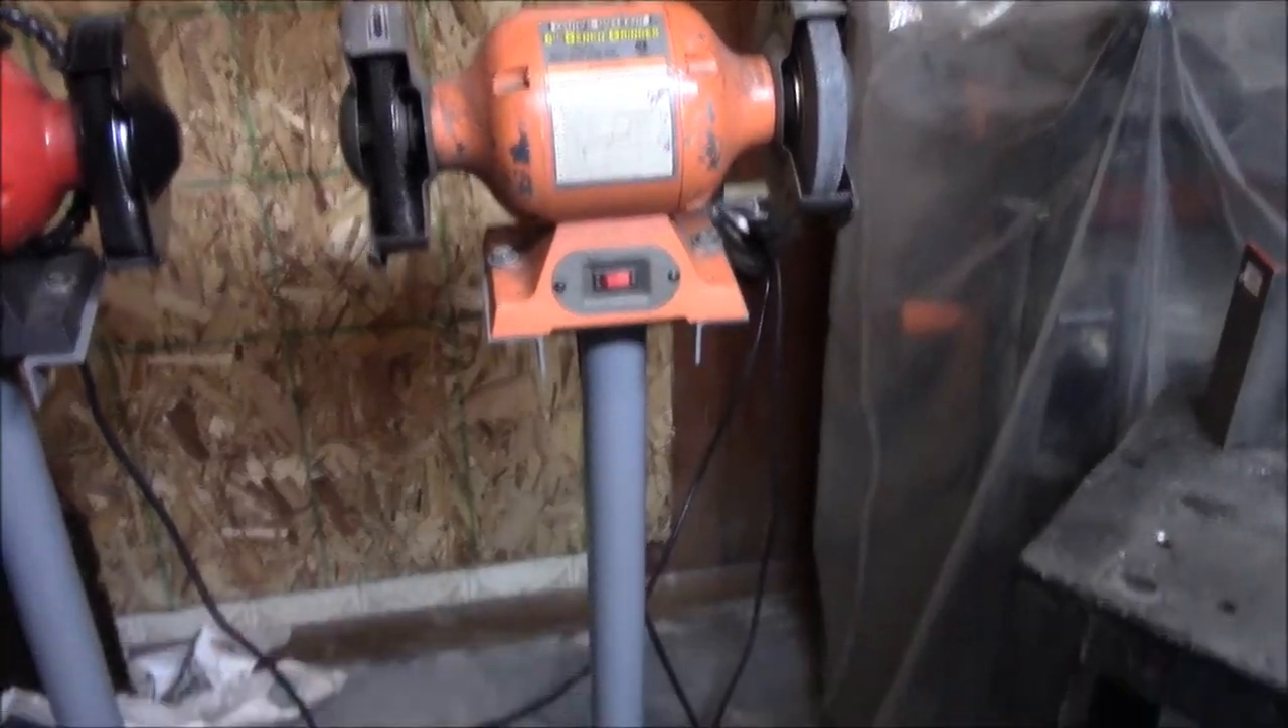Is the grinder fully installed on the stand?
Yes.